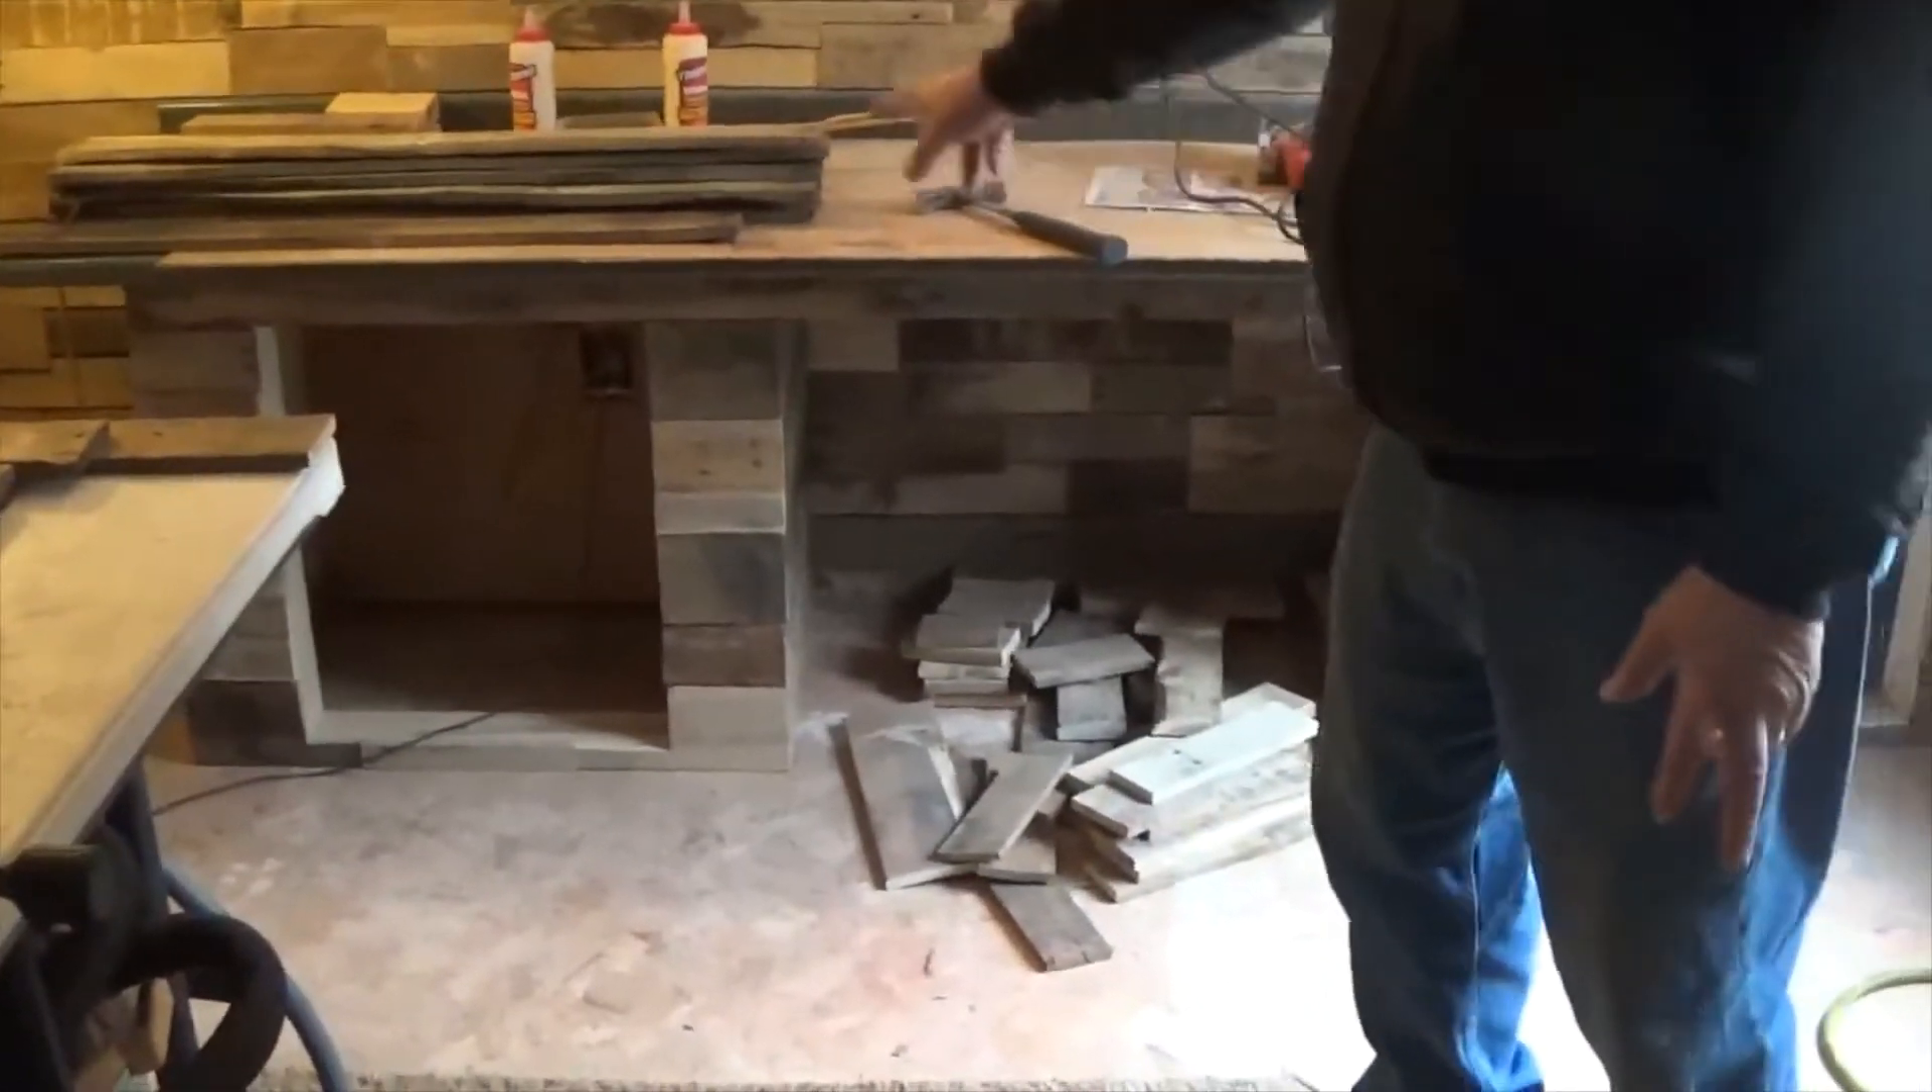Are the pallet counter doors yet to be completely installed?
Yes.